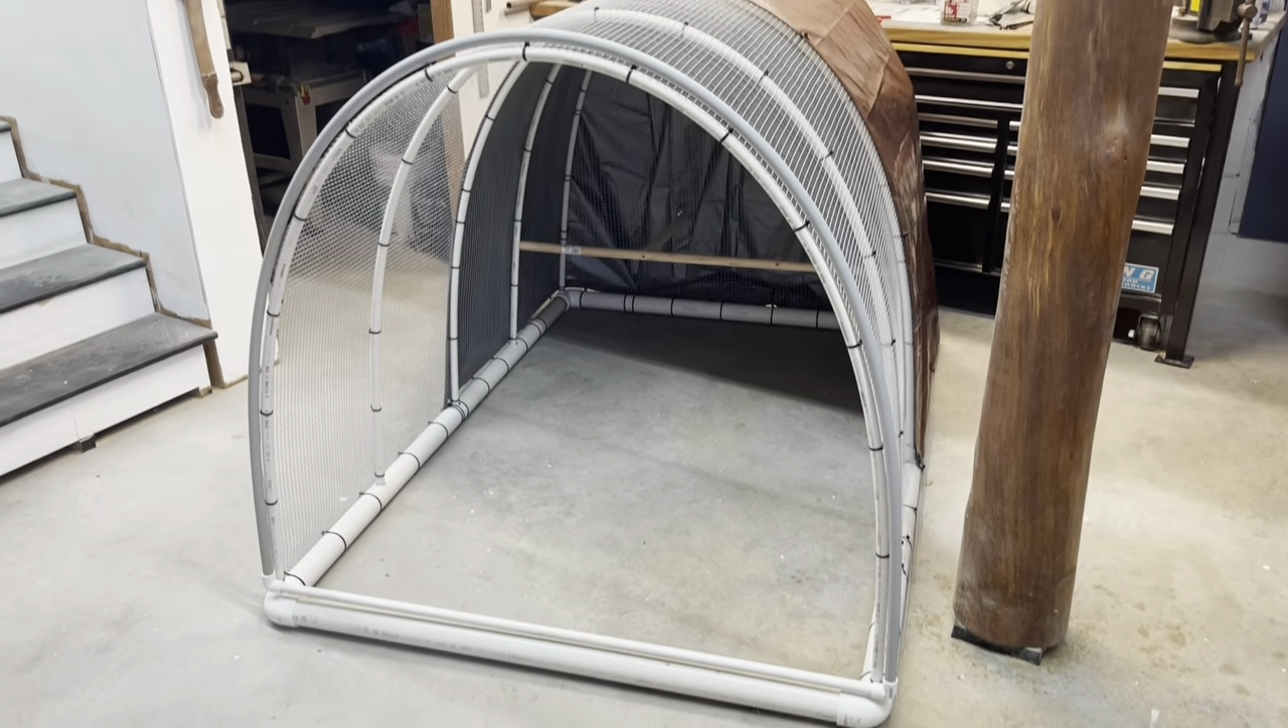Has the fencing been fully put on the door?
No.